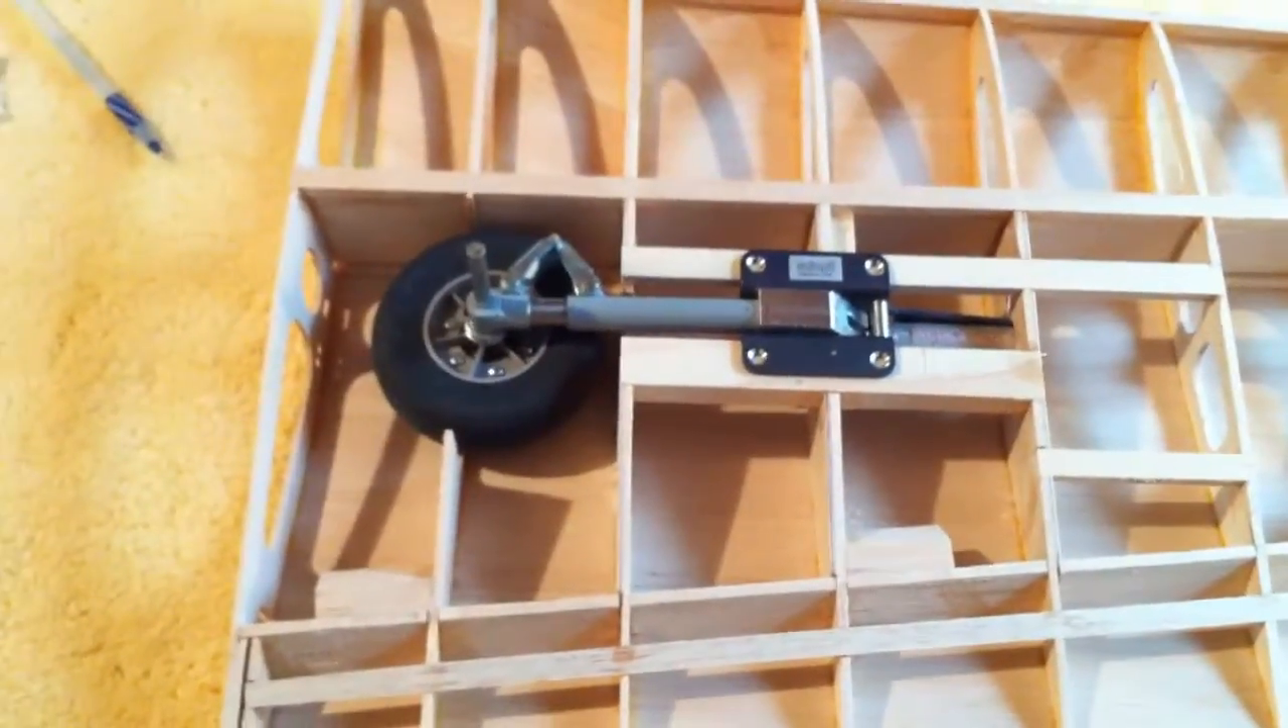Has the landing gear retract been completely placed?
Yes.